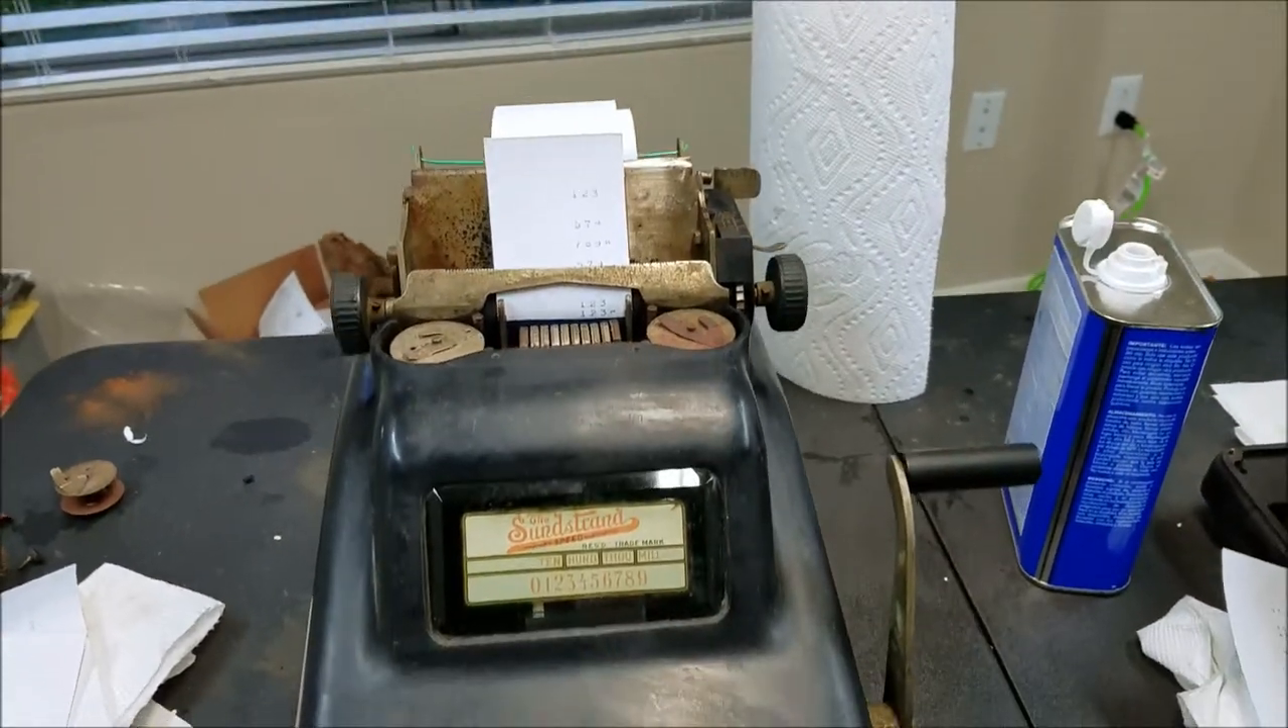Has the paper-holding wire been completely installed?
Yes.